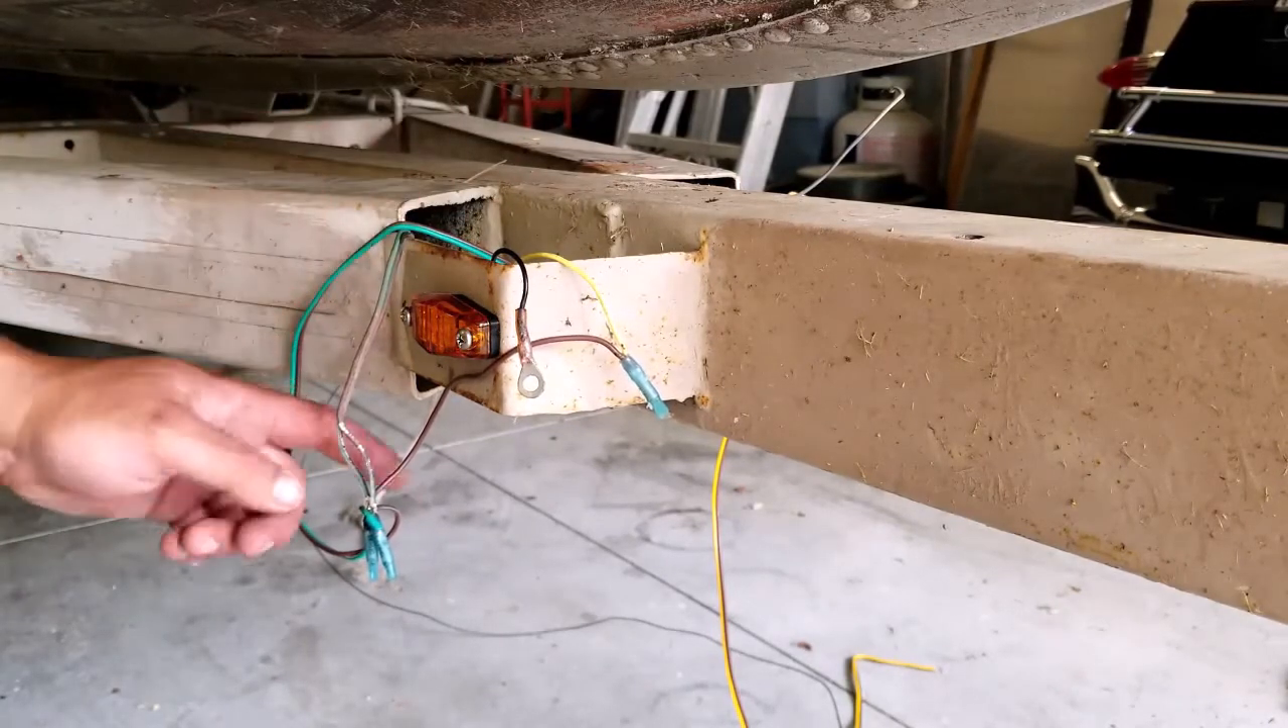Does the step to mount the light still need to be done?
No.